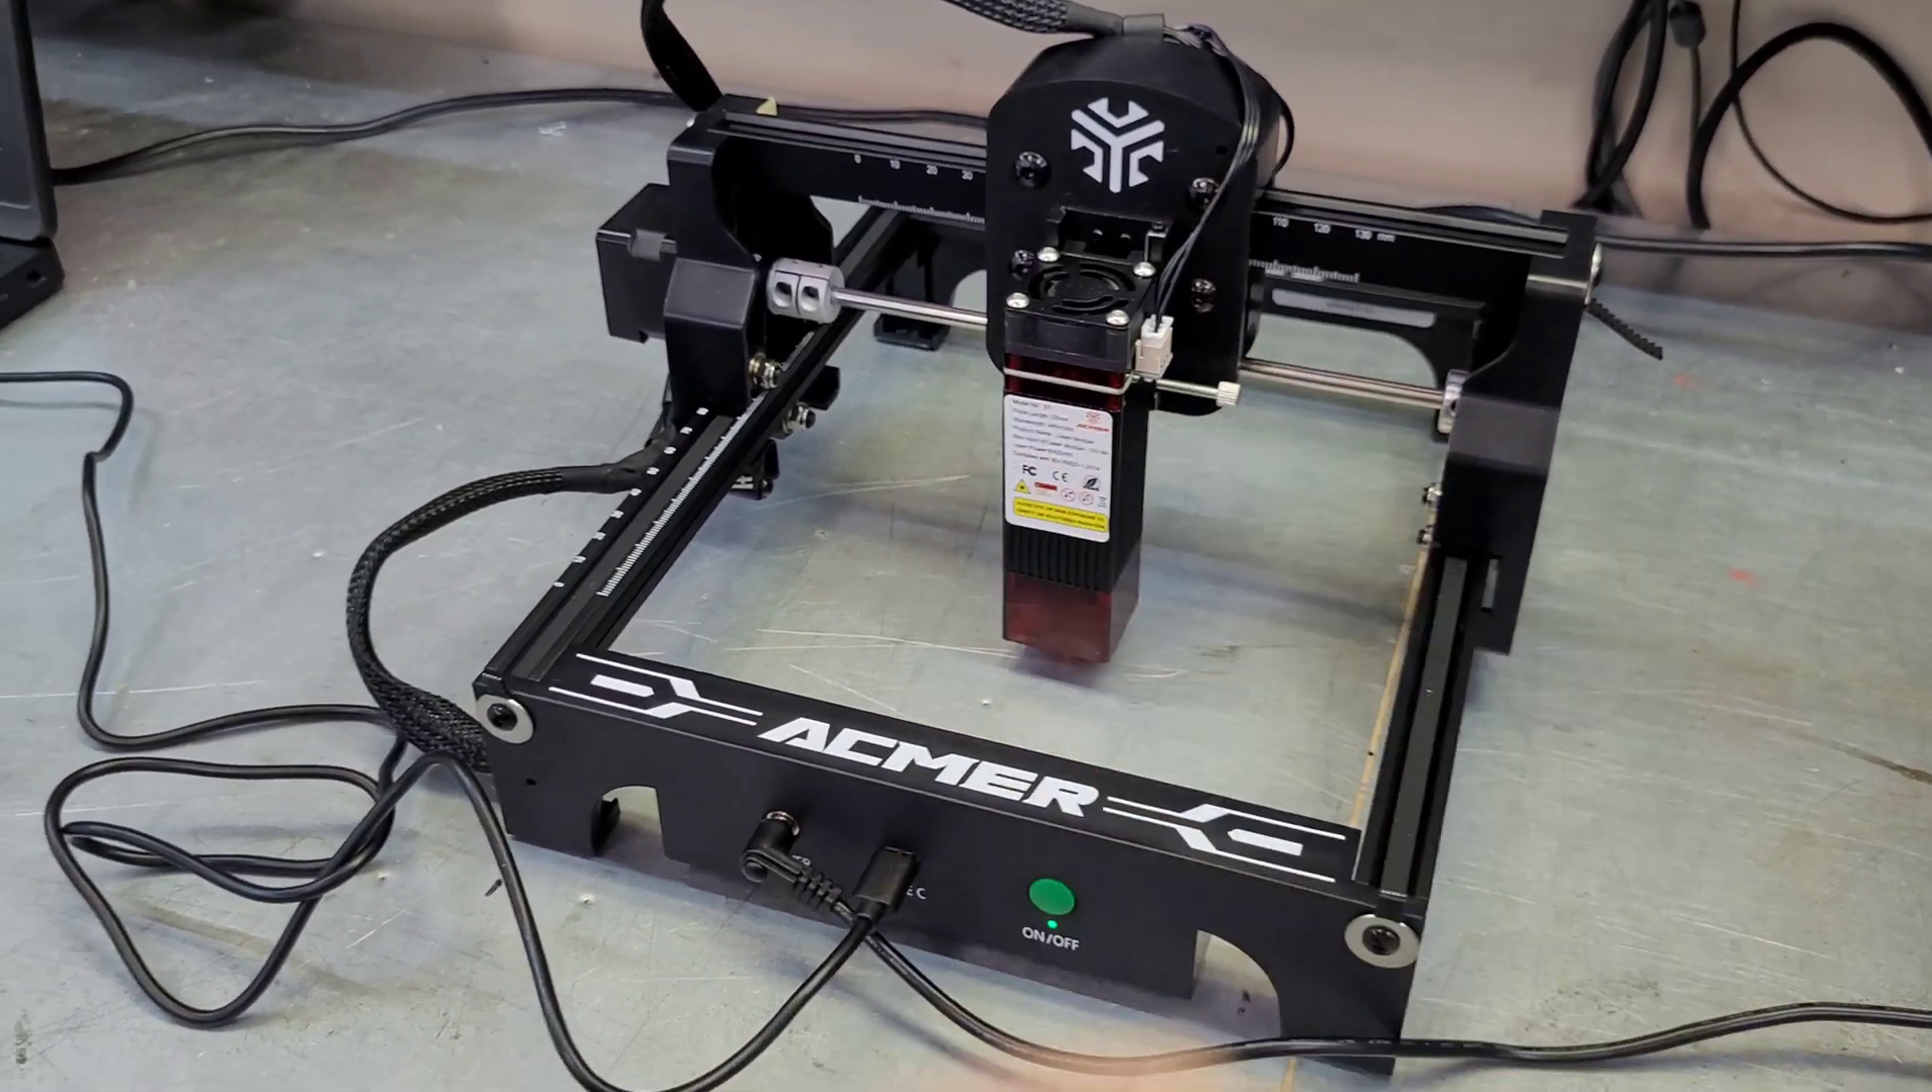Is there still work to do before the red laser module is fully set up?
No.